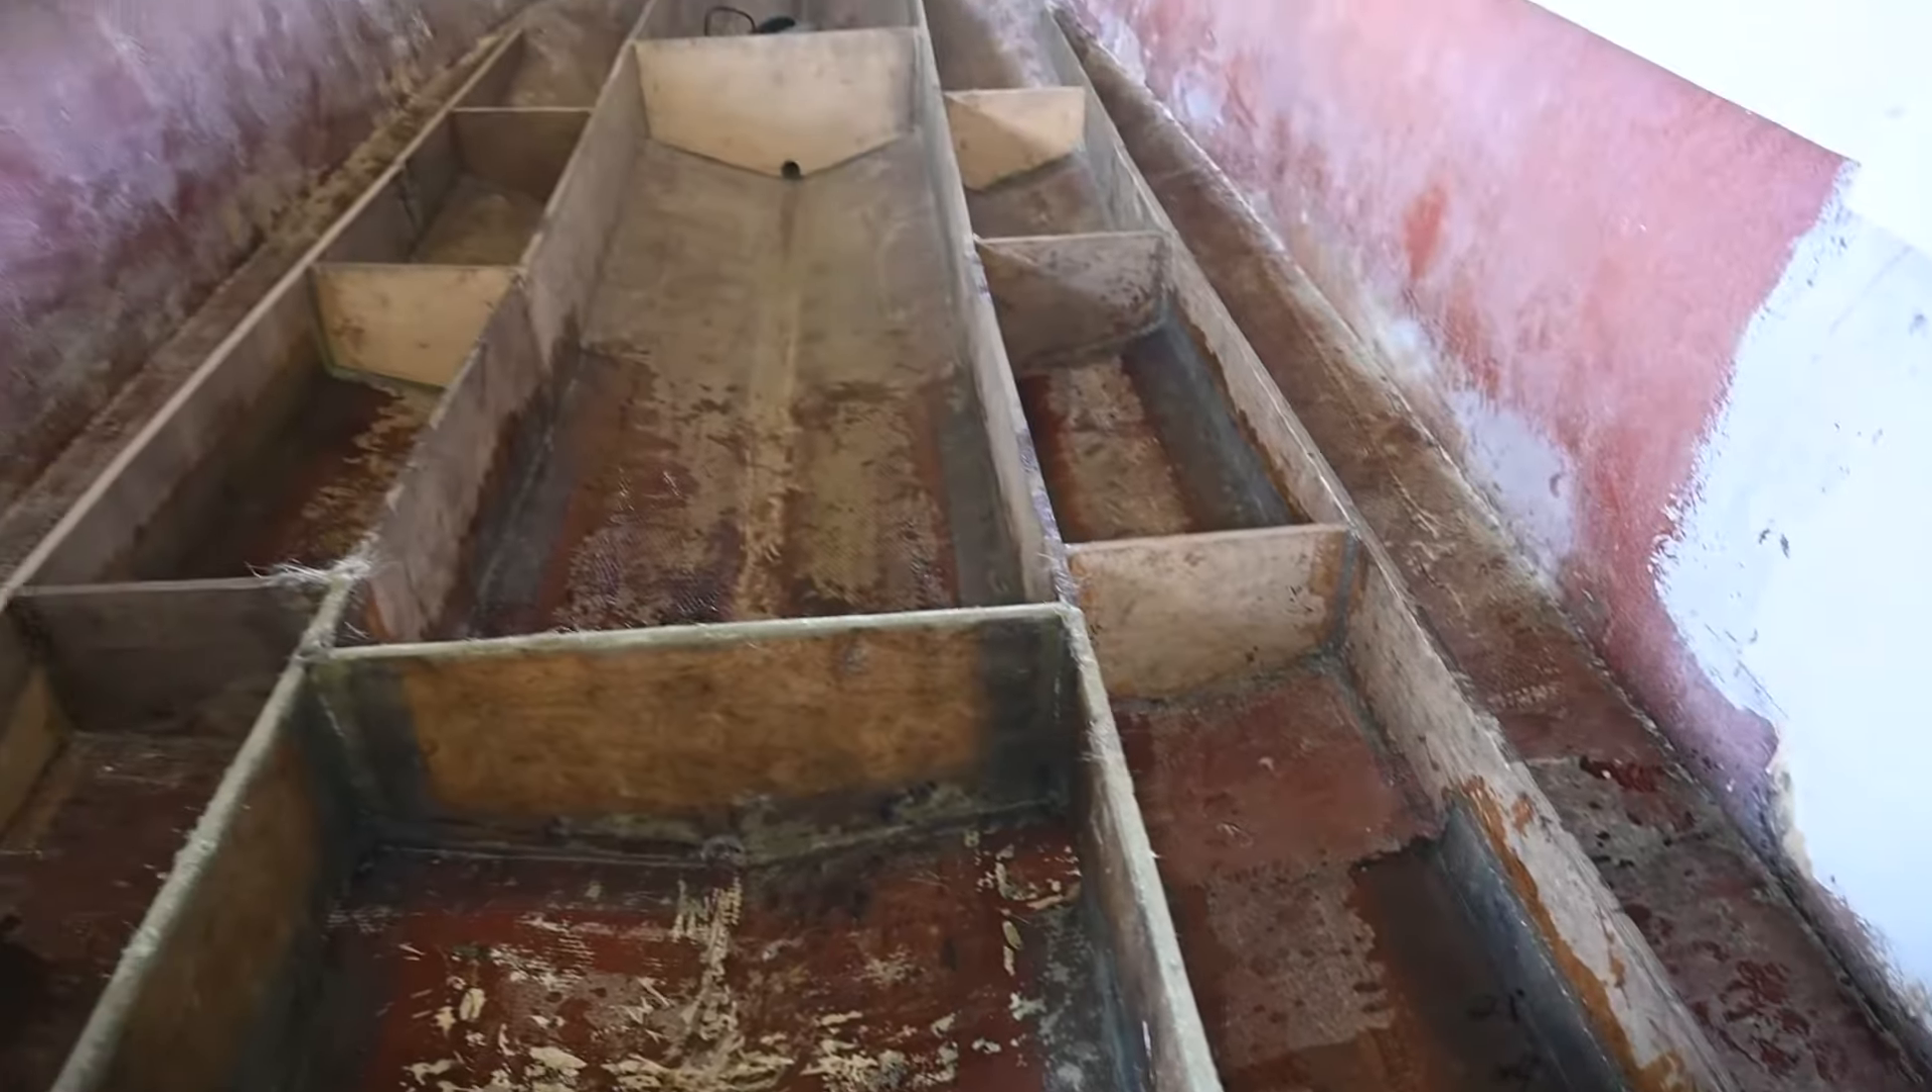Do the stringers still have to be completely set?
No.